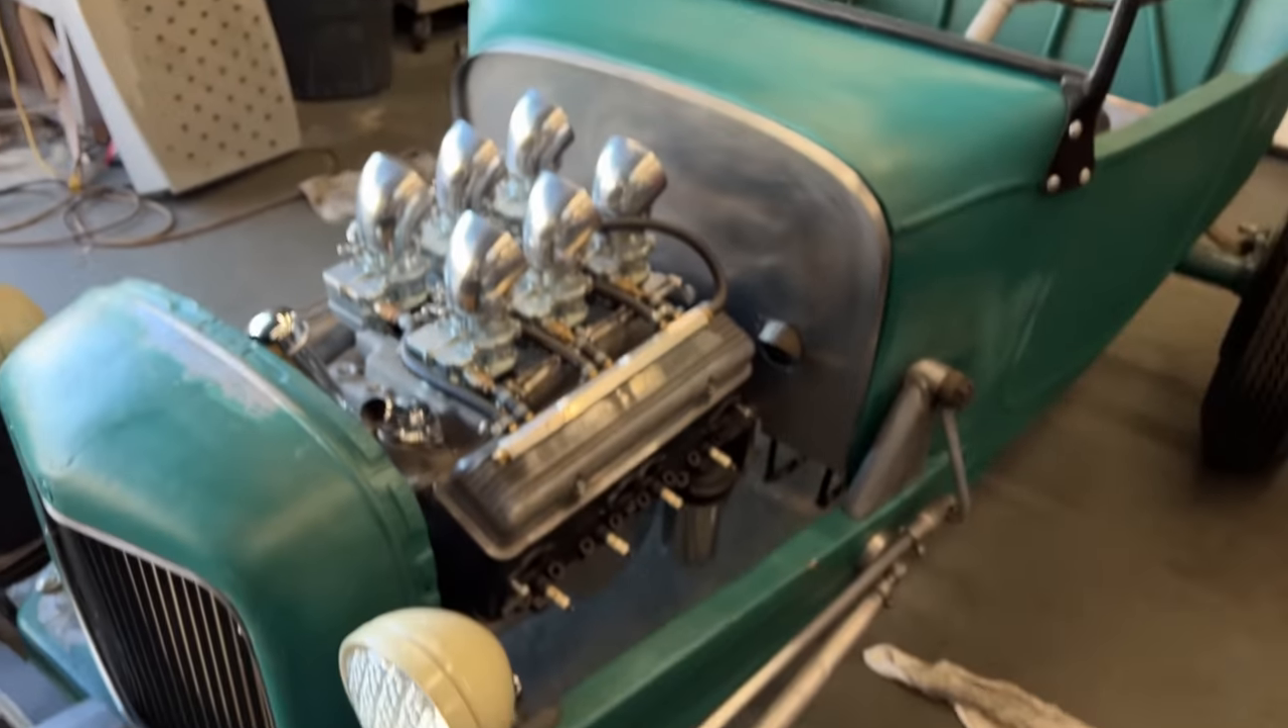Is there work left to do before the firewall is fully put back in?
No.